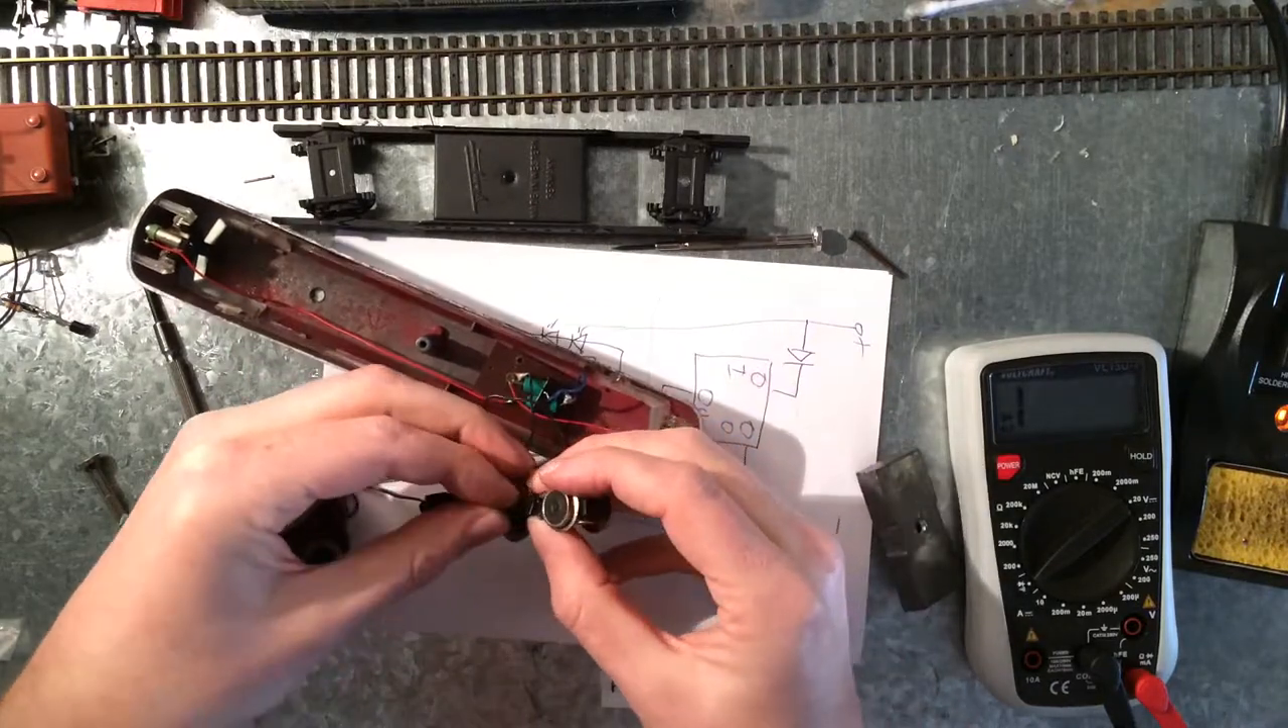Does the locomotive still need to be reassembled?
Yes.